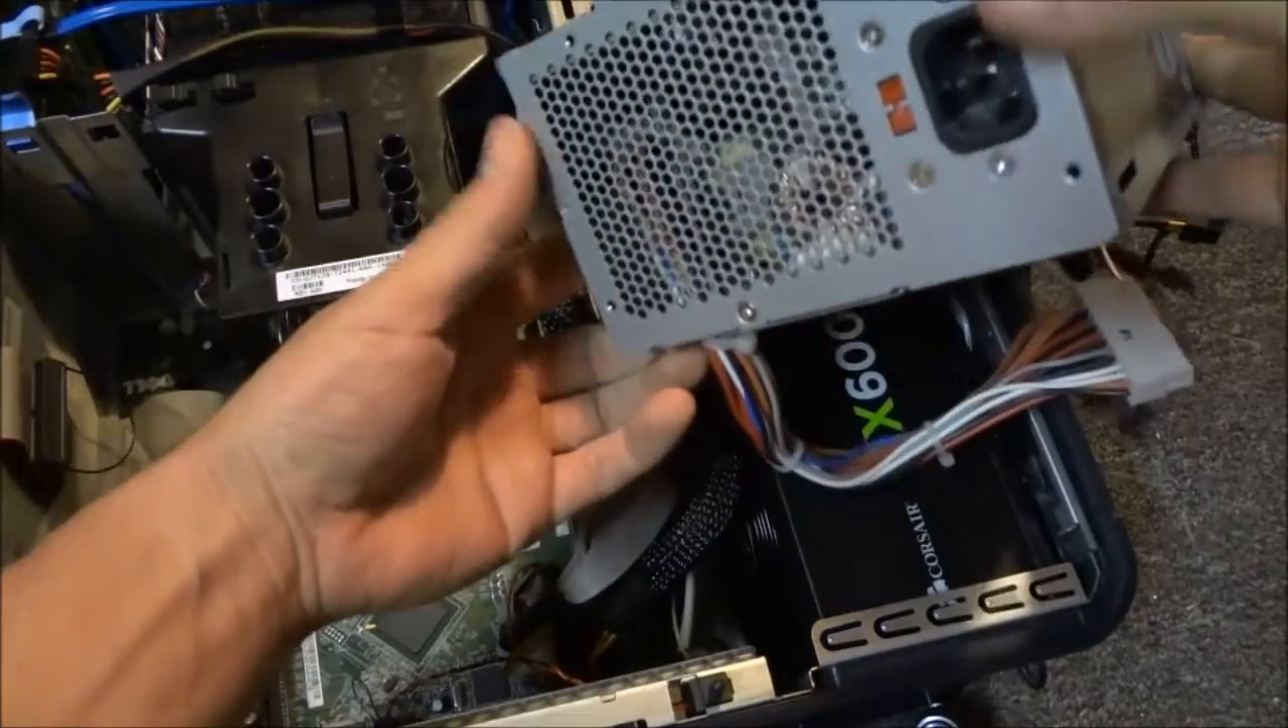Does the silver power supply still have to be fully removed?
No.